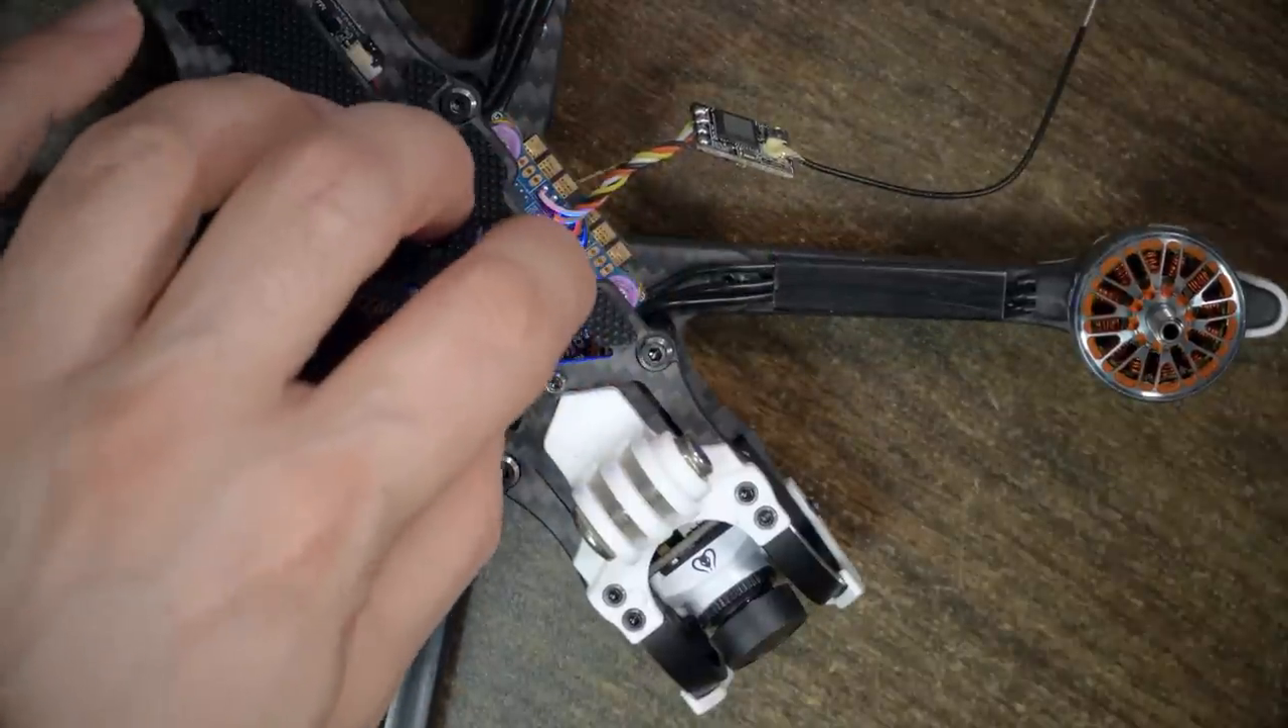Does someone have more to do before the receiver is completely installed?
Yes.